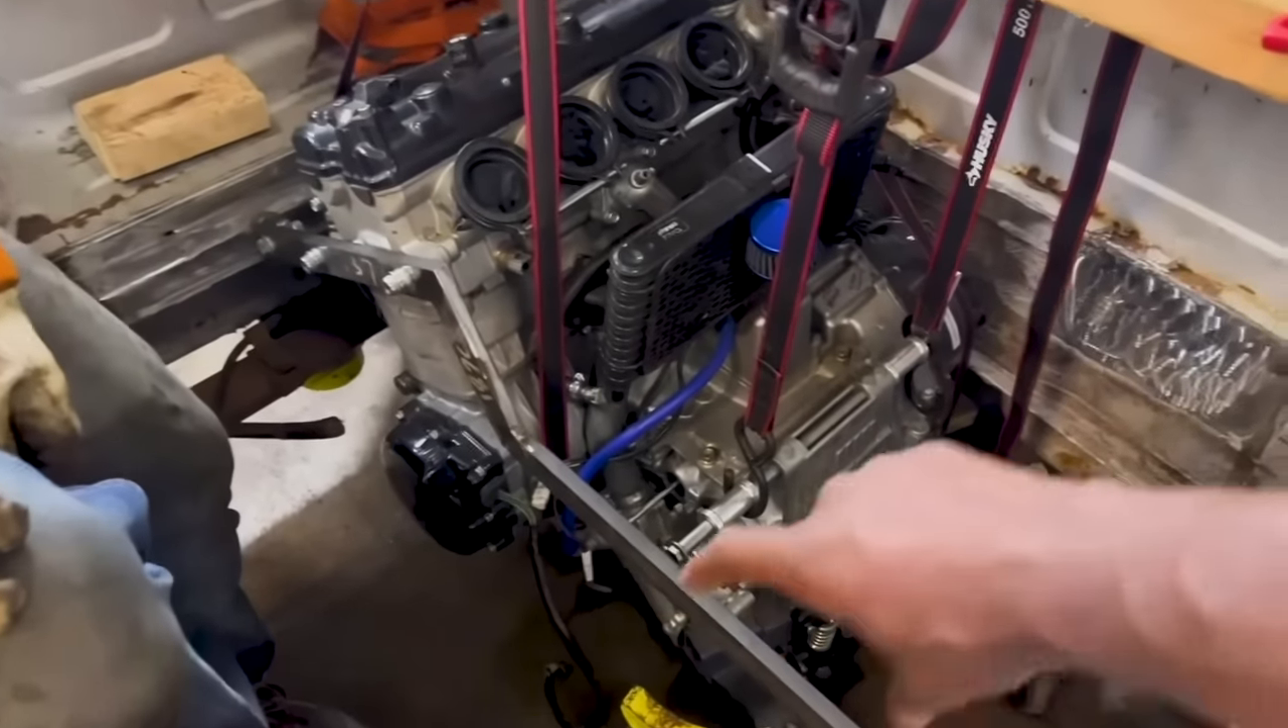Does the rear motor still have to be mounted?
Yes.